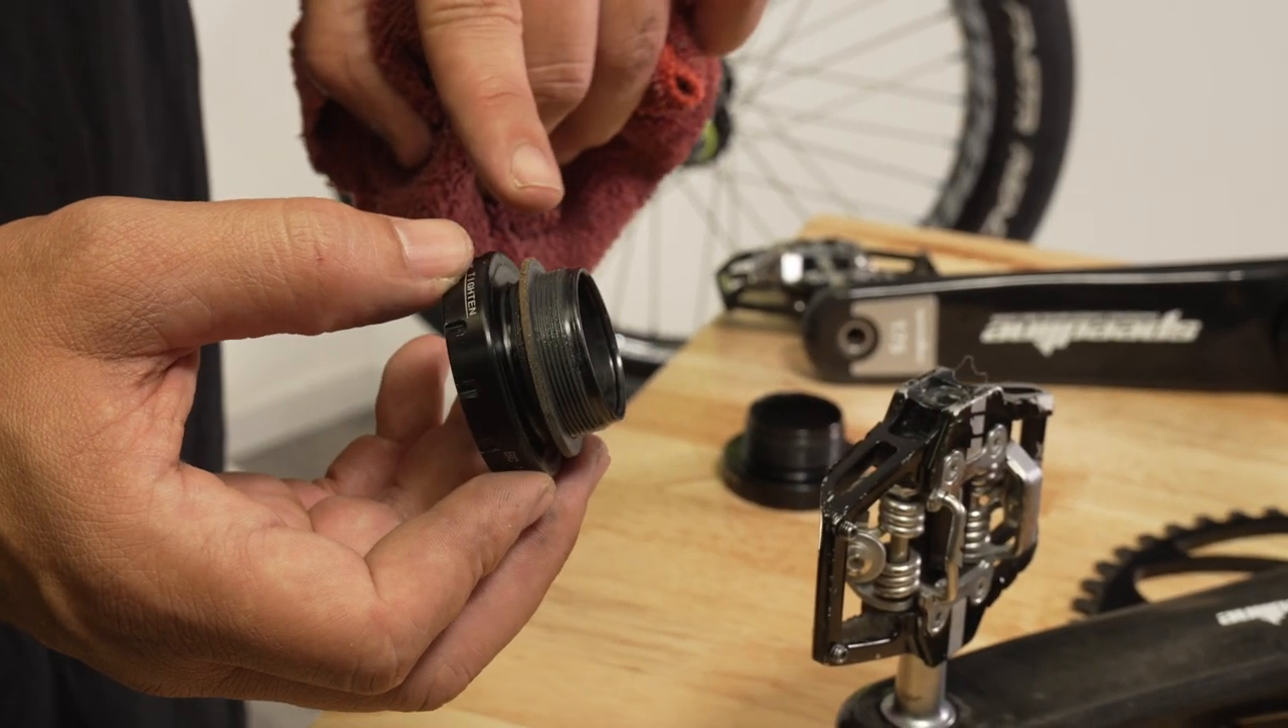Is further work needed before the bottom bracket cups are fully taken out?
No.